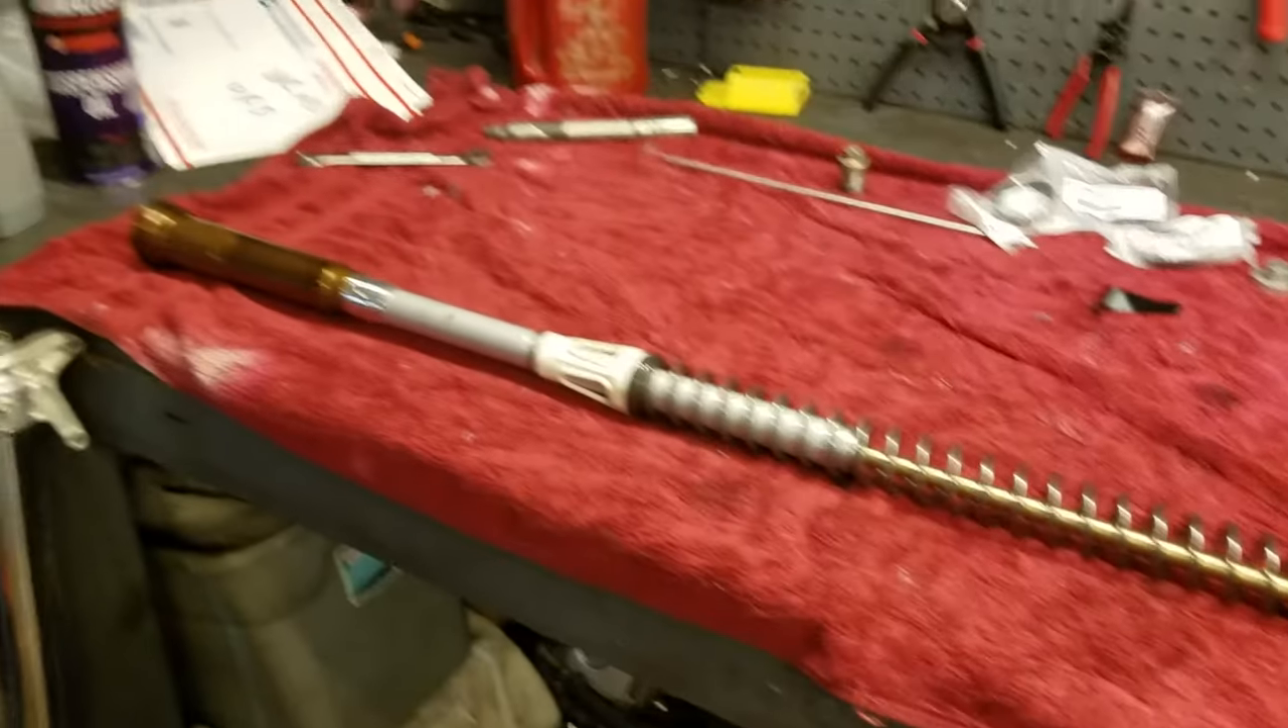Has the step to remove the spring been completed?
No.